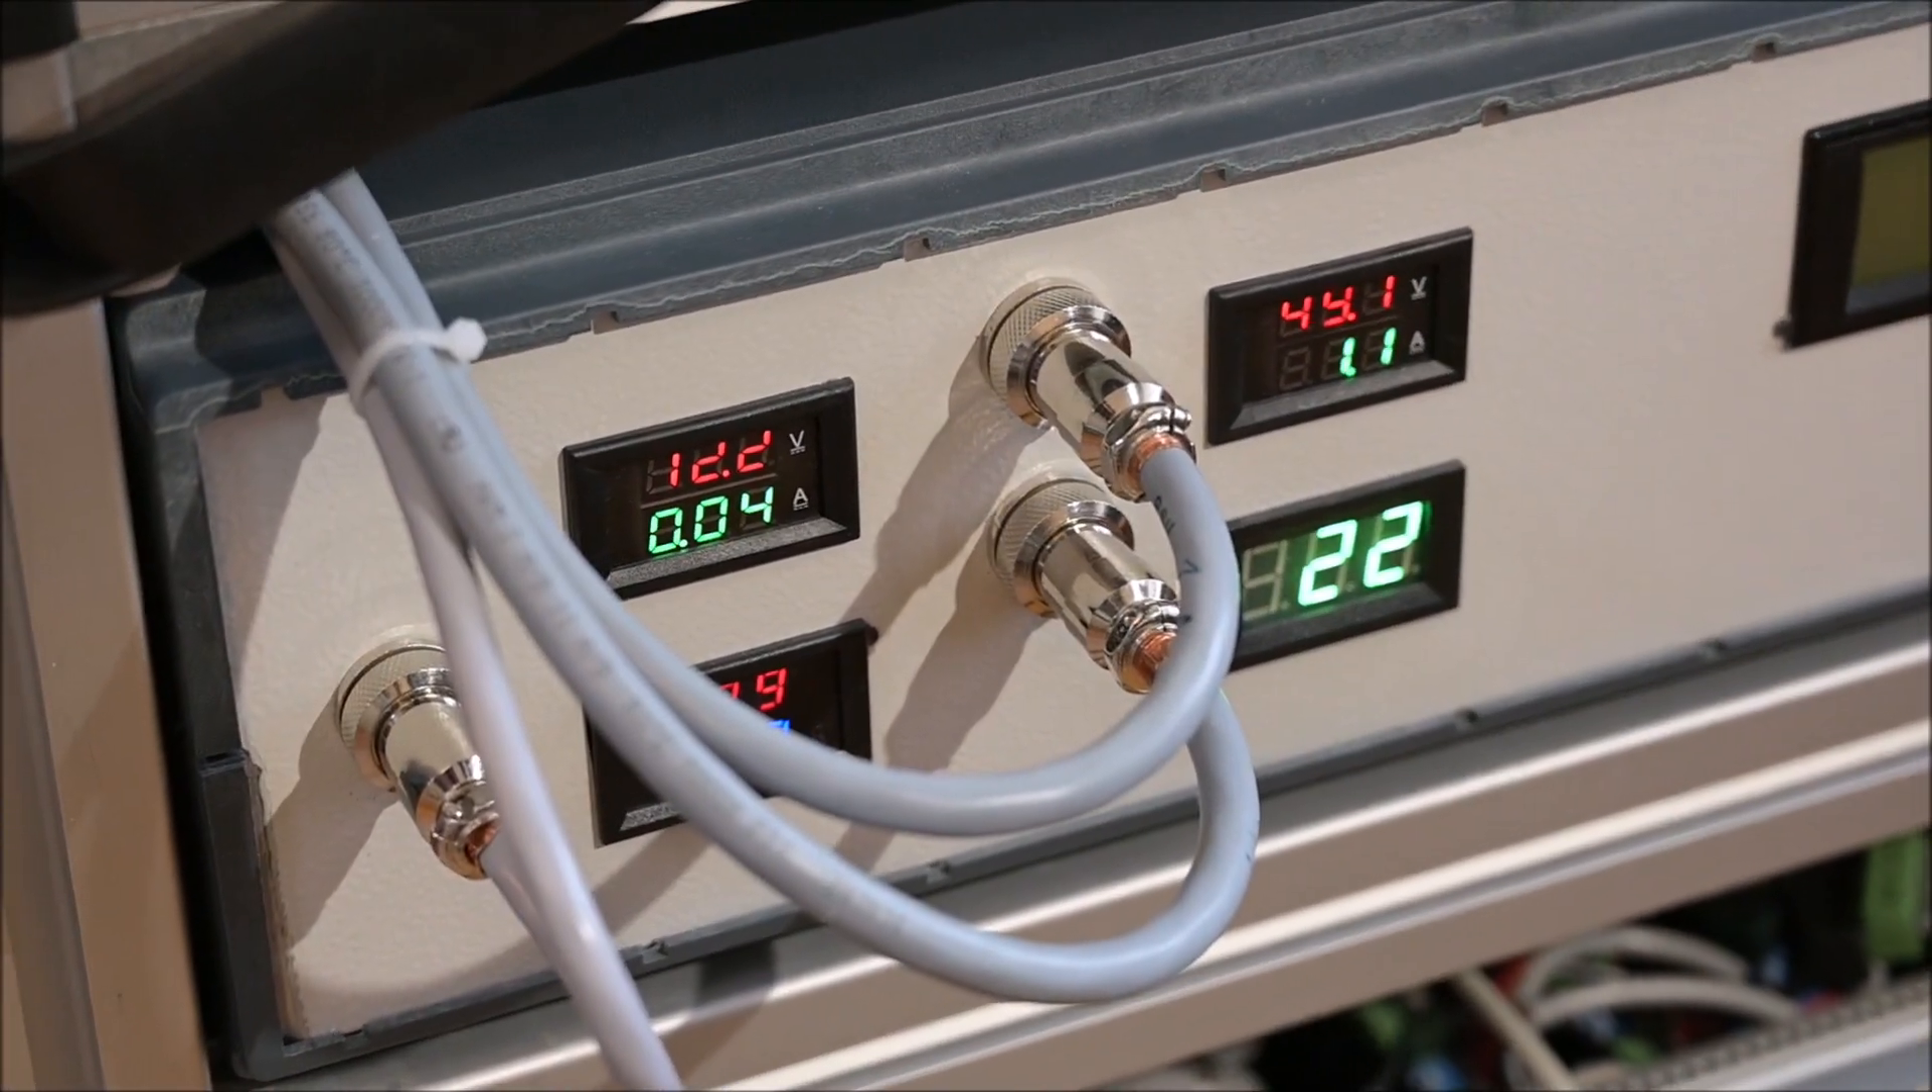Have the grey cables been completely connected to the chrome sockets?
Yes.